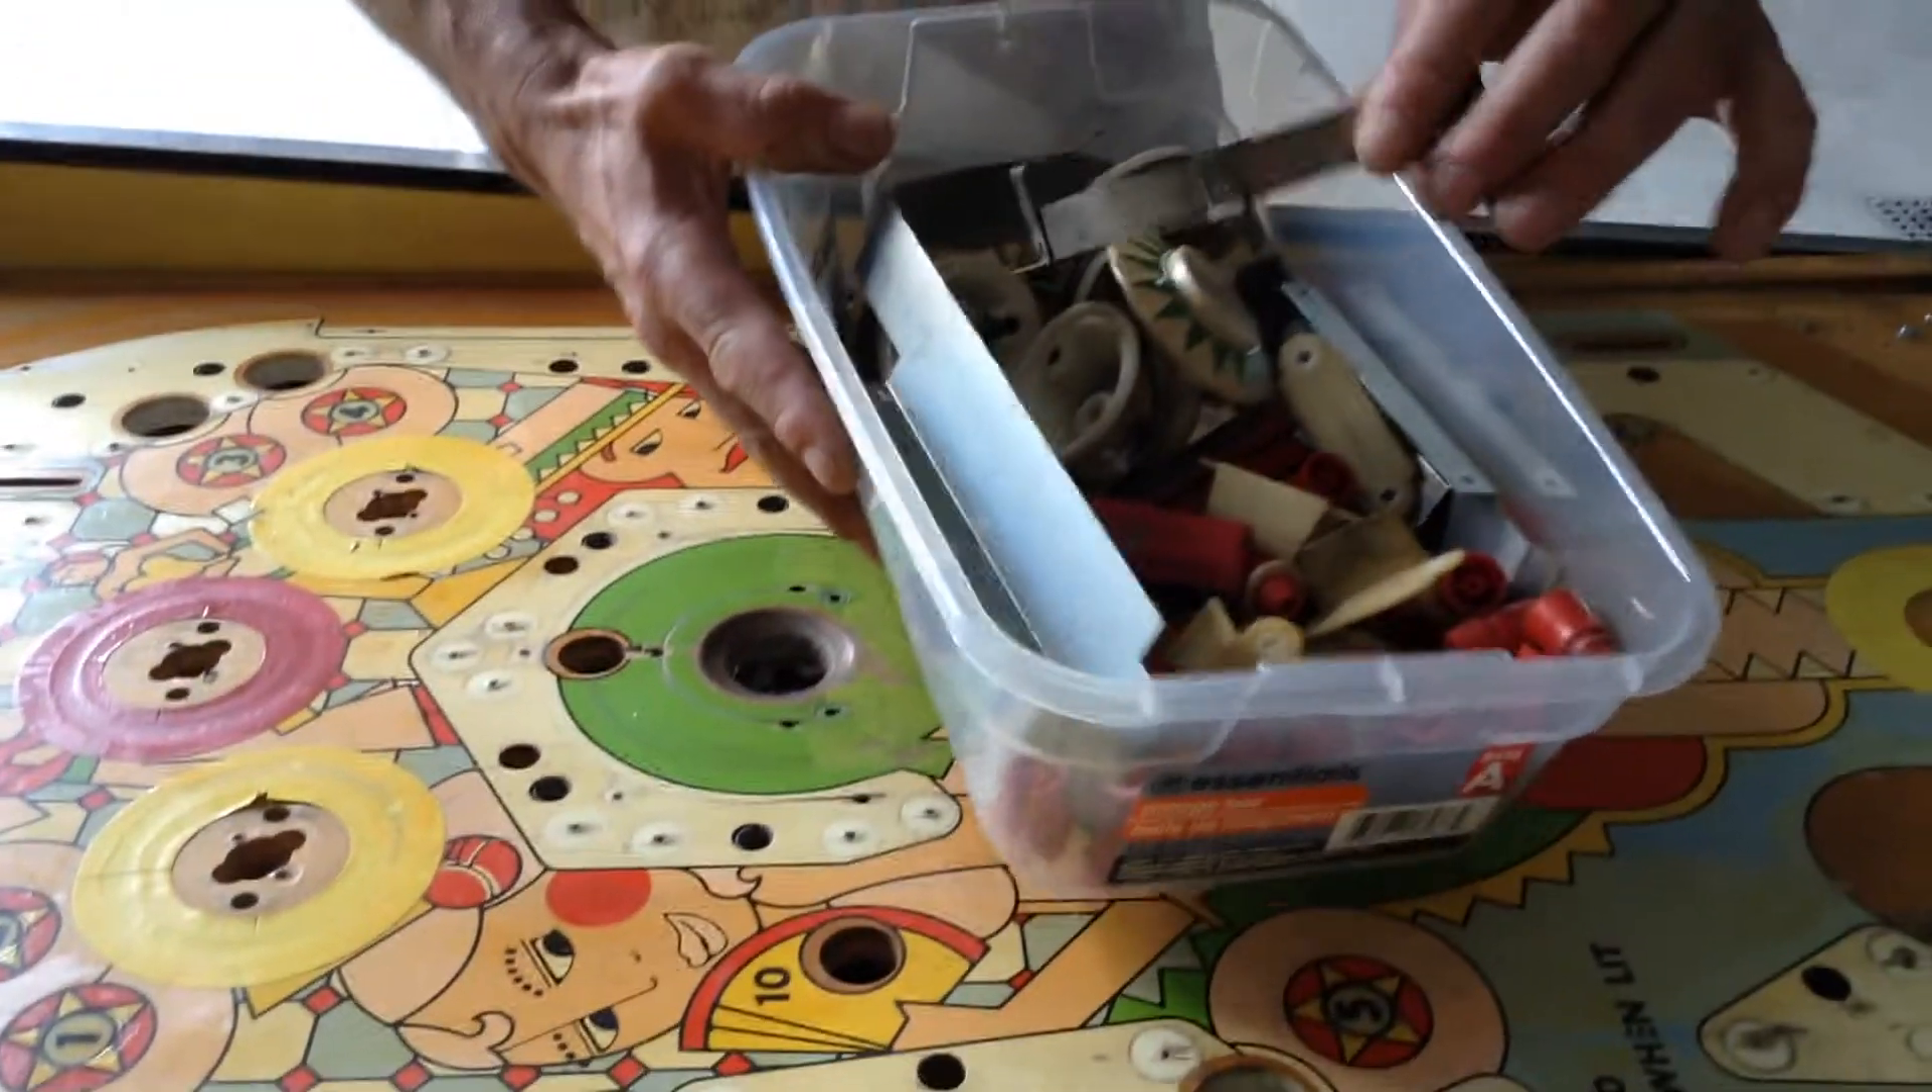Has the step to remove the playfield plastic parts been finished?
Yes.